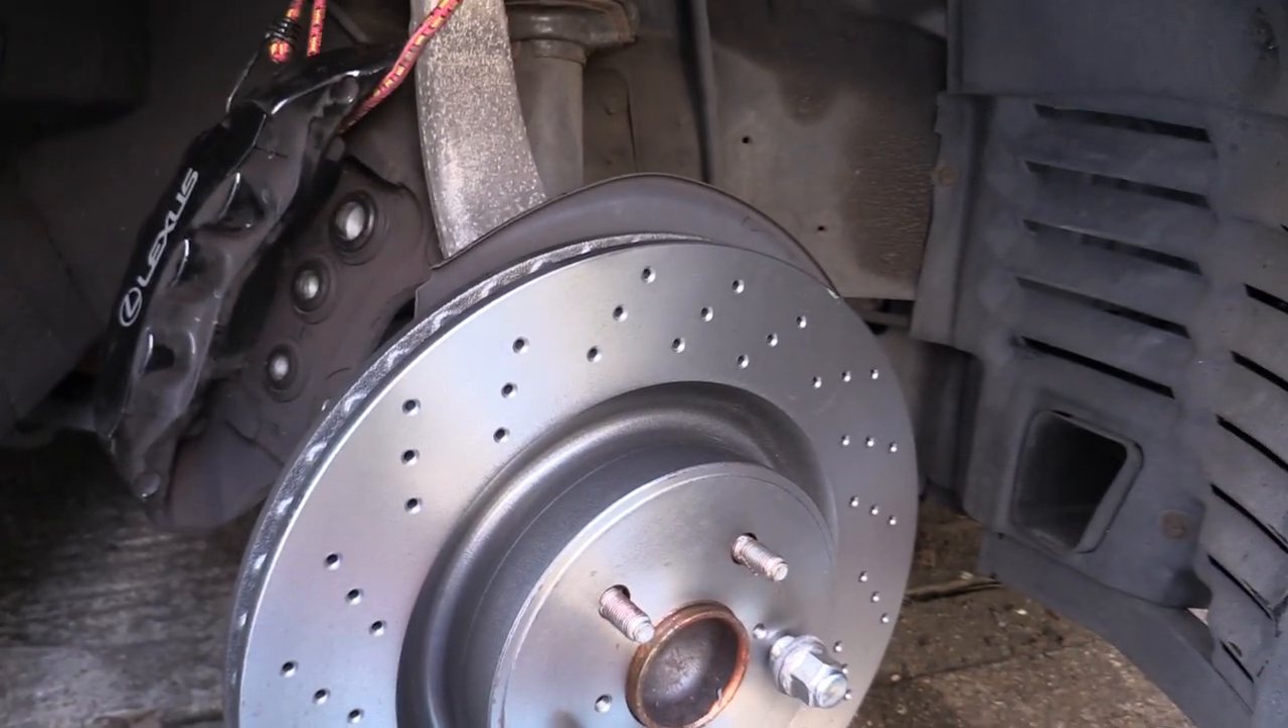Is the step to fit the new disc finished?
Yes.